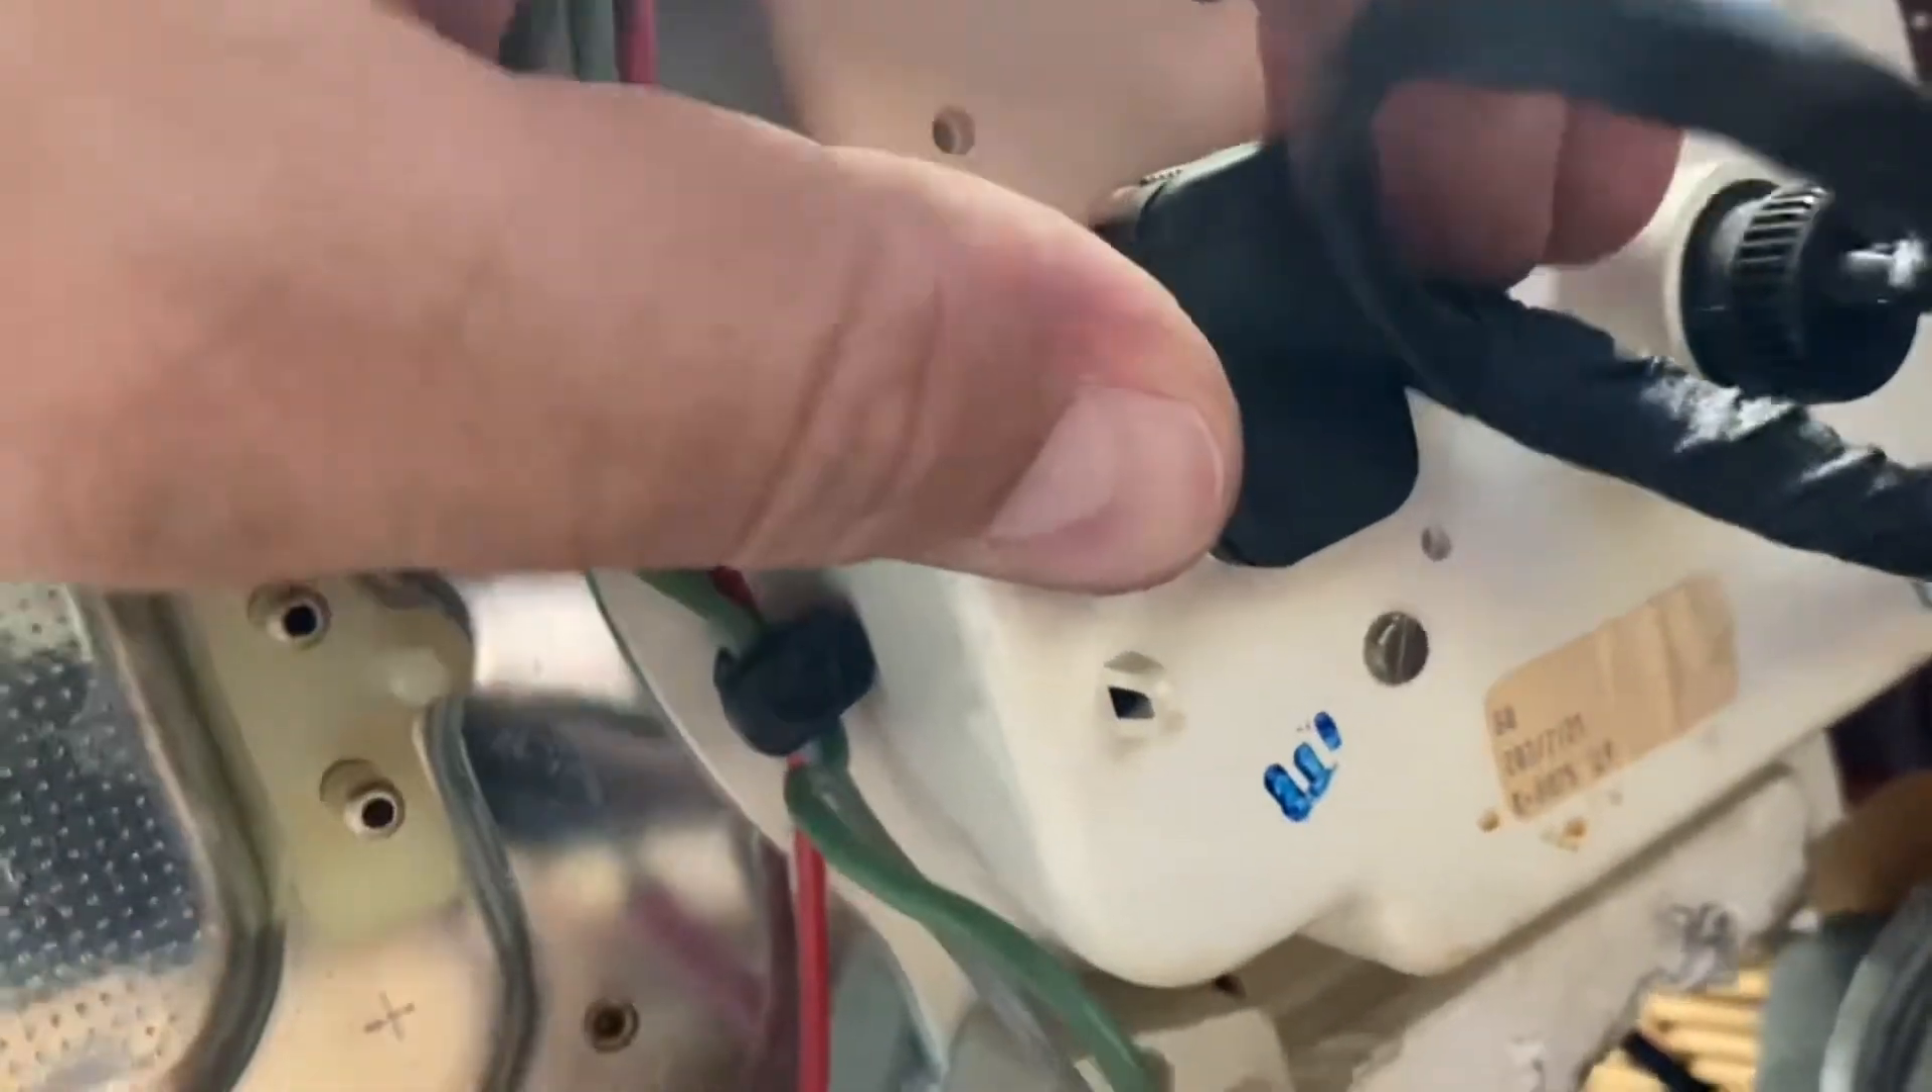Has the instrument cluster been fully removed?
No.